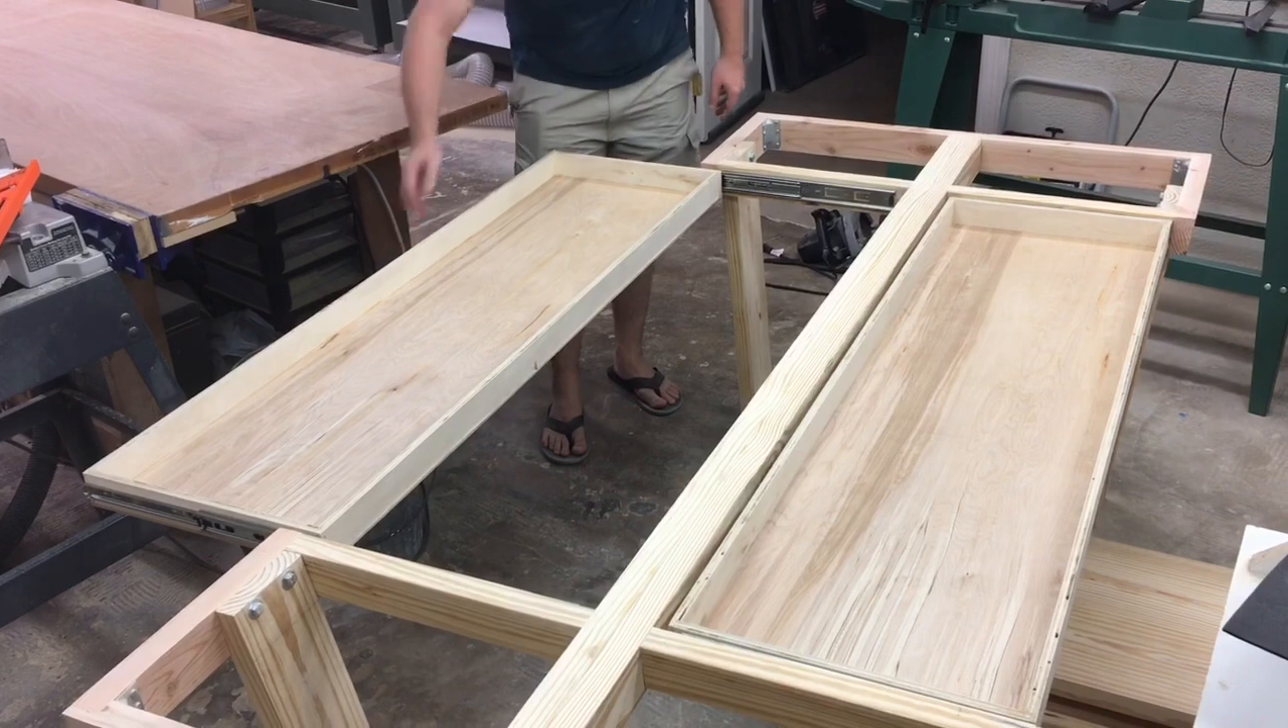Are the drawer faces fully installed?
No.